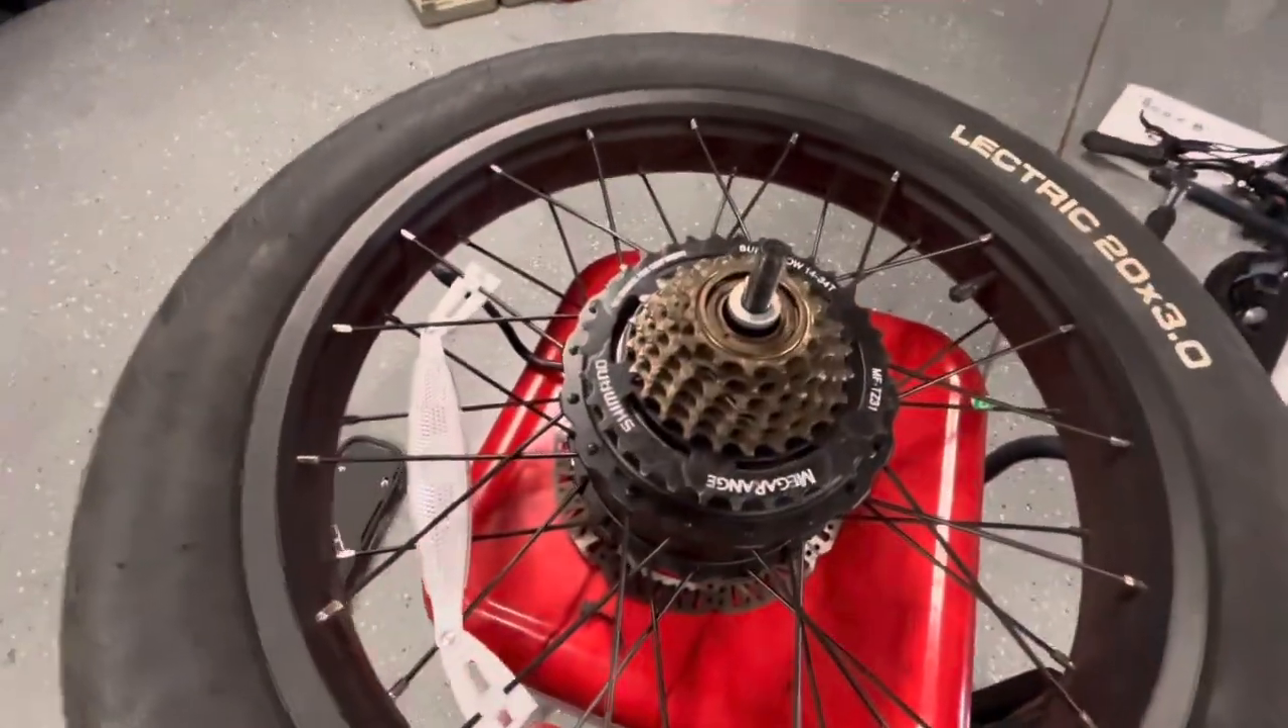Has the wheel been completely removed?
Yes.